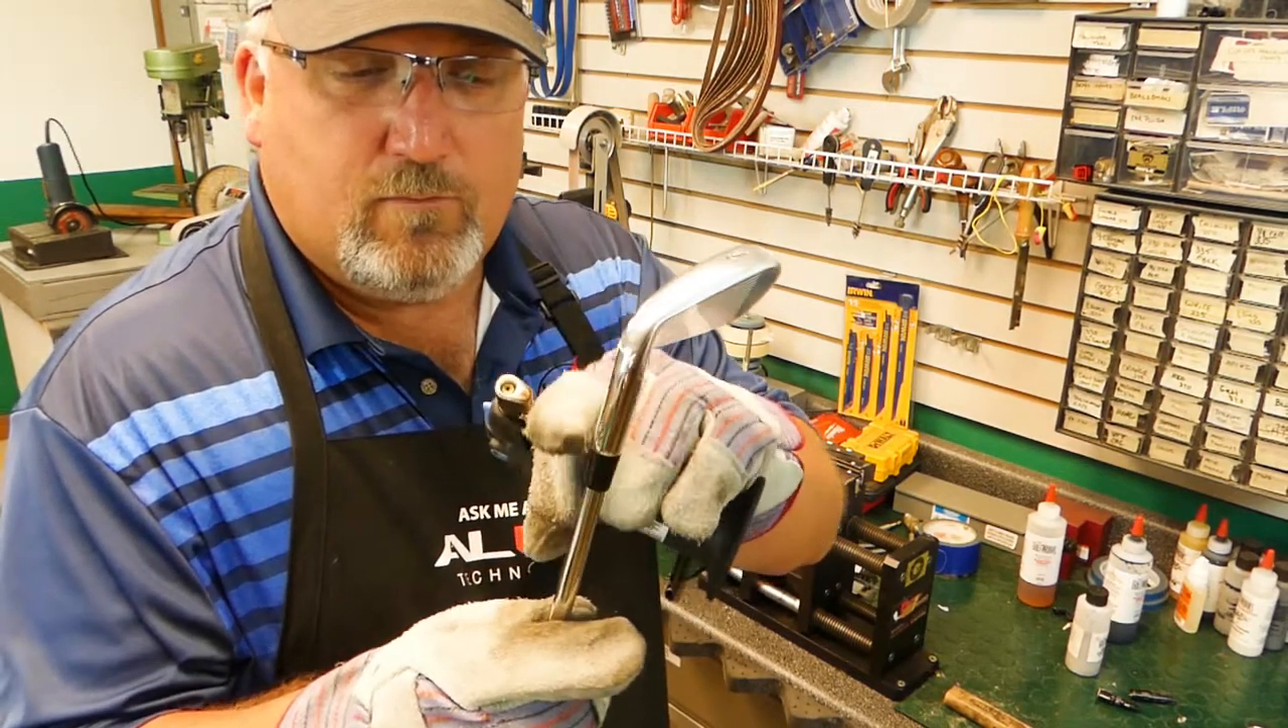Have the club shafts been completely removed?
No.